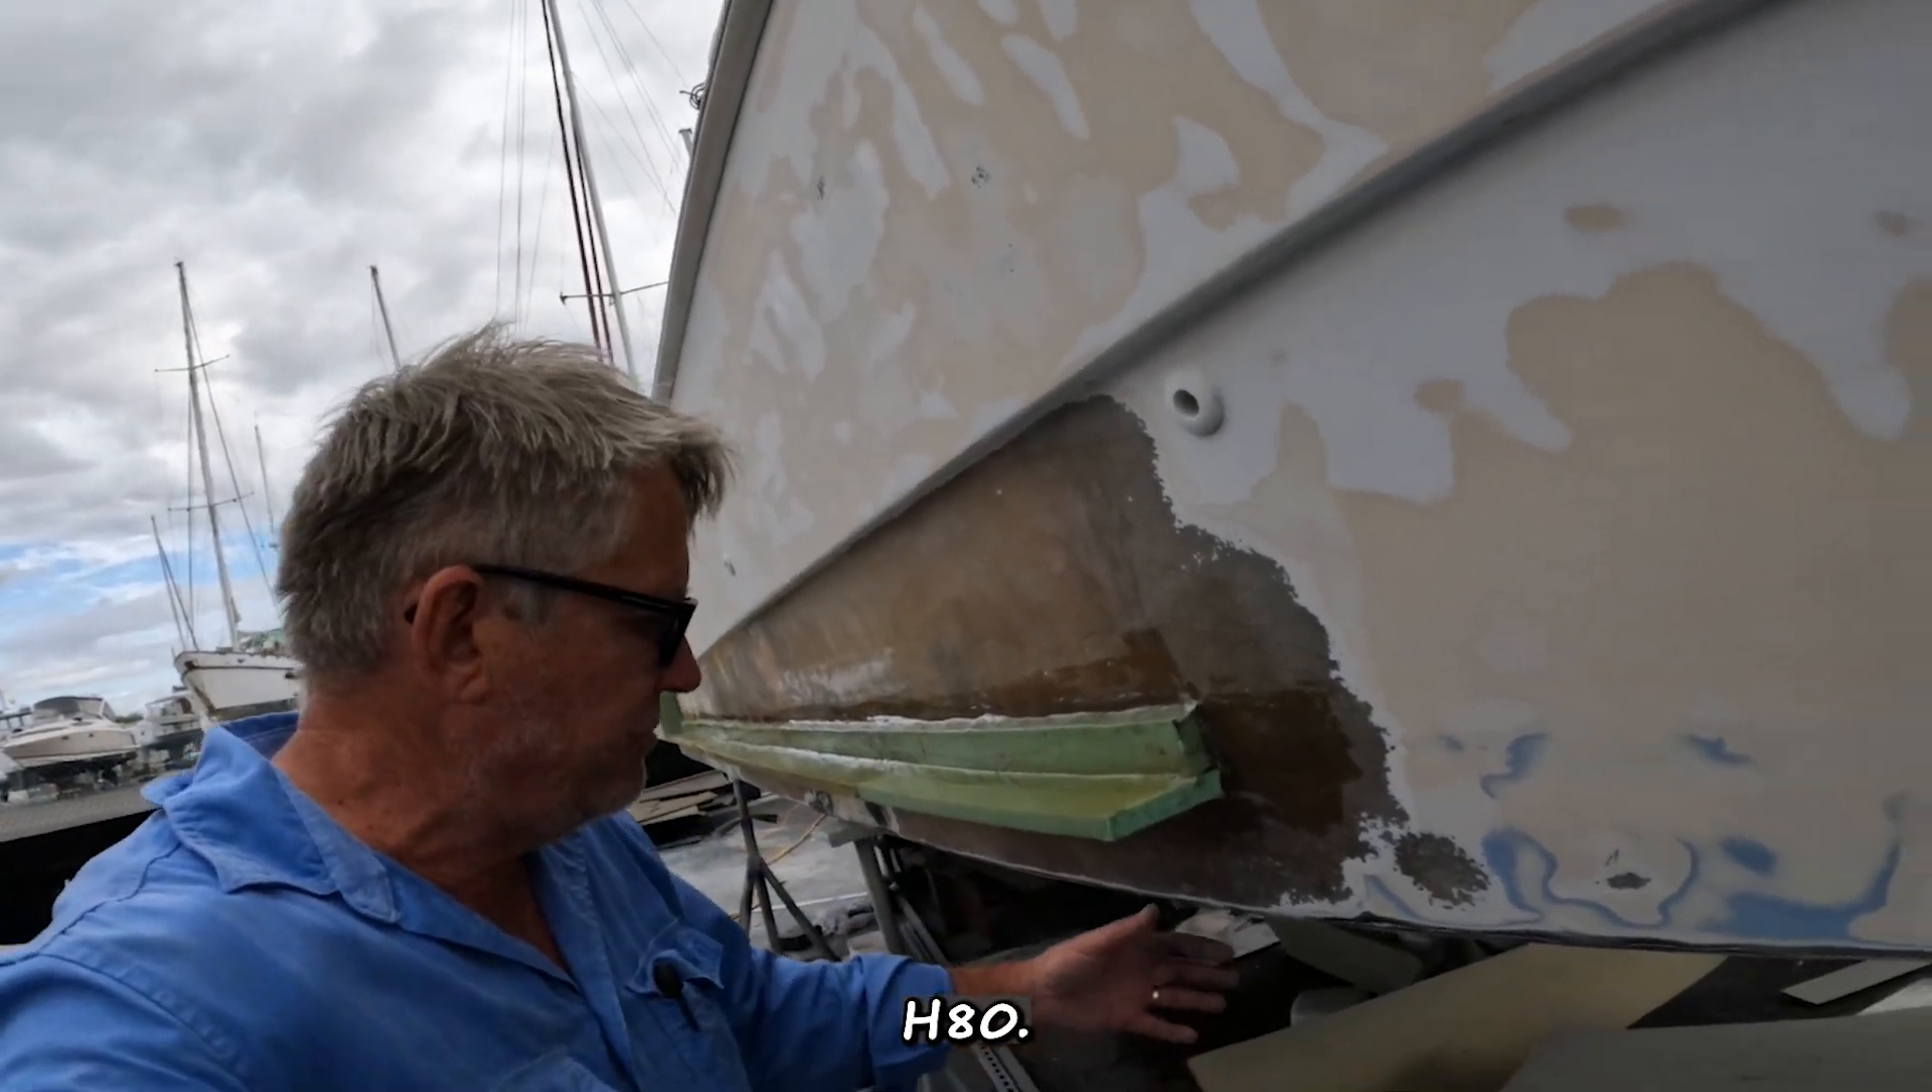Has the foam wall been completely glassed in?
No.